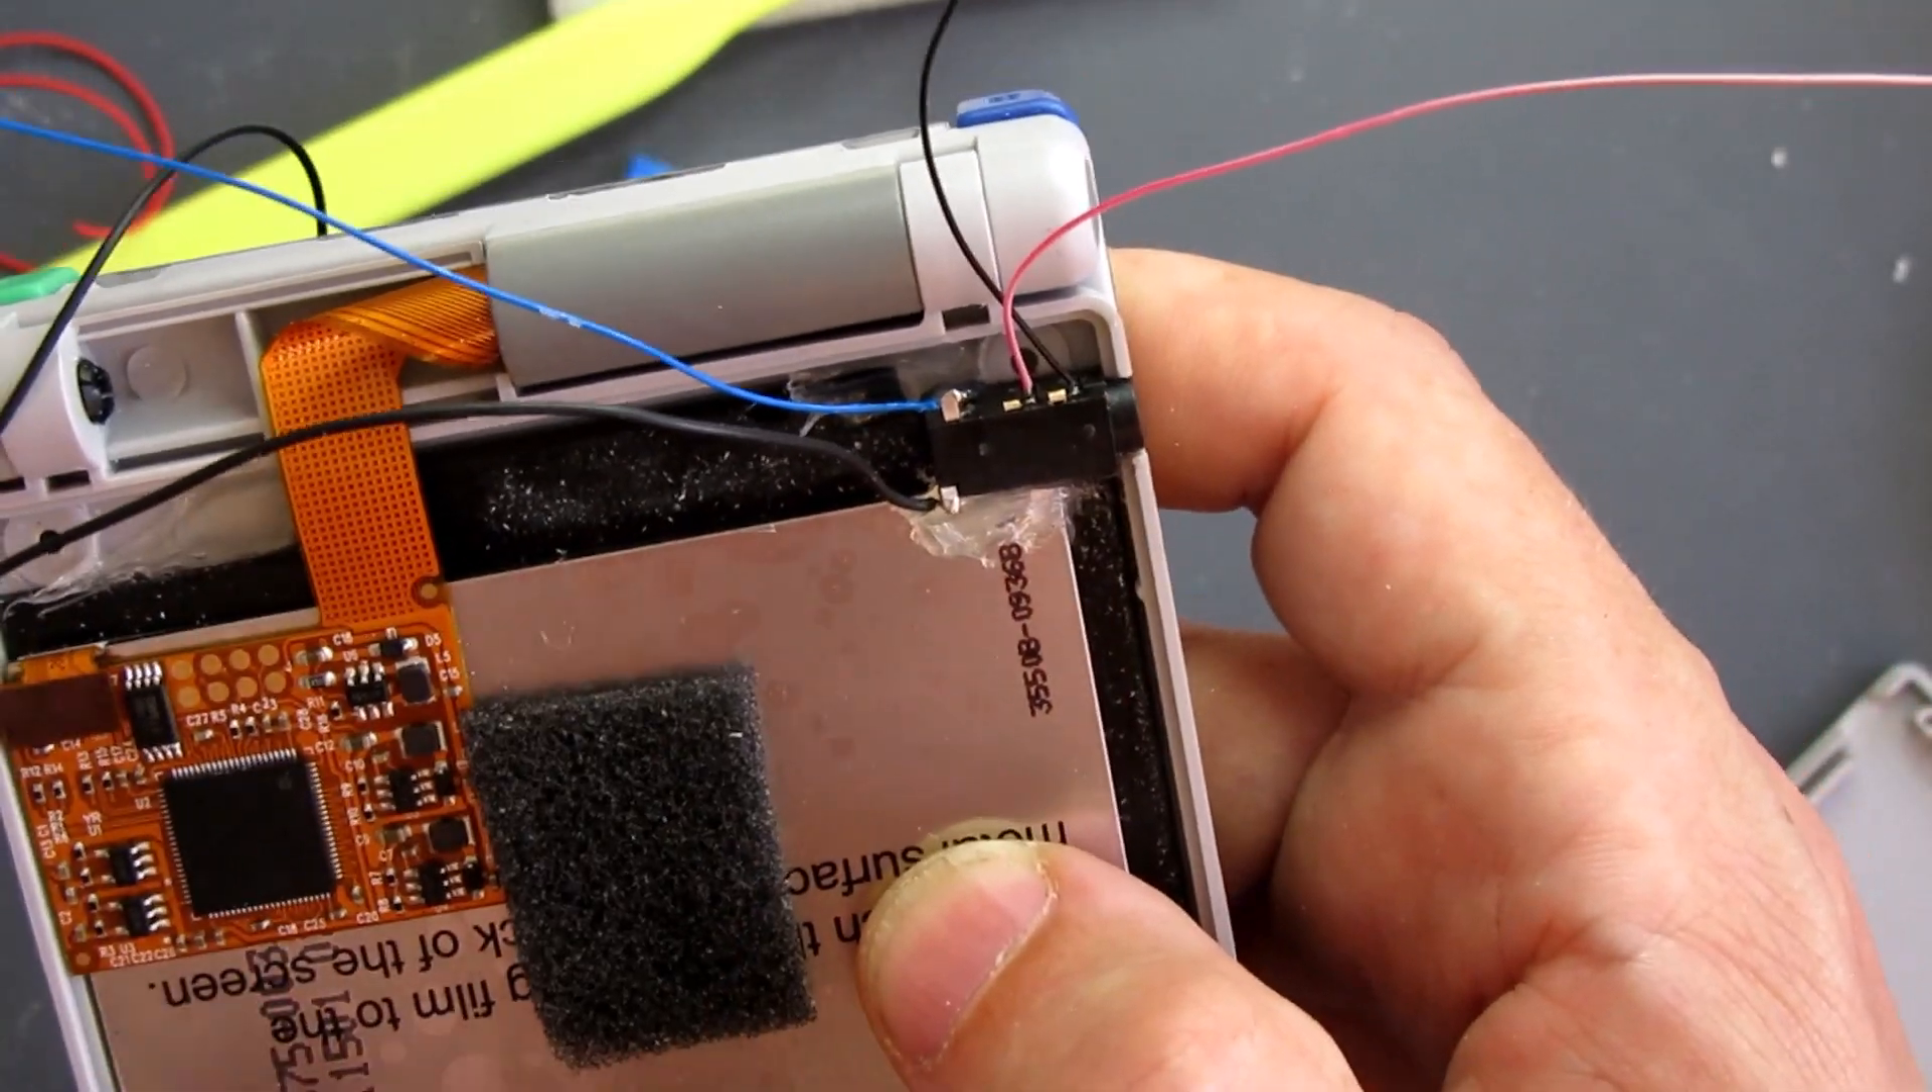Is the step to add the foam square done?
Yes.